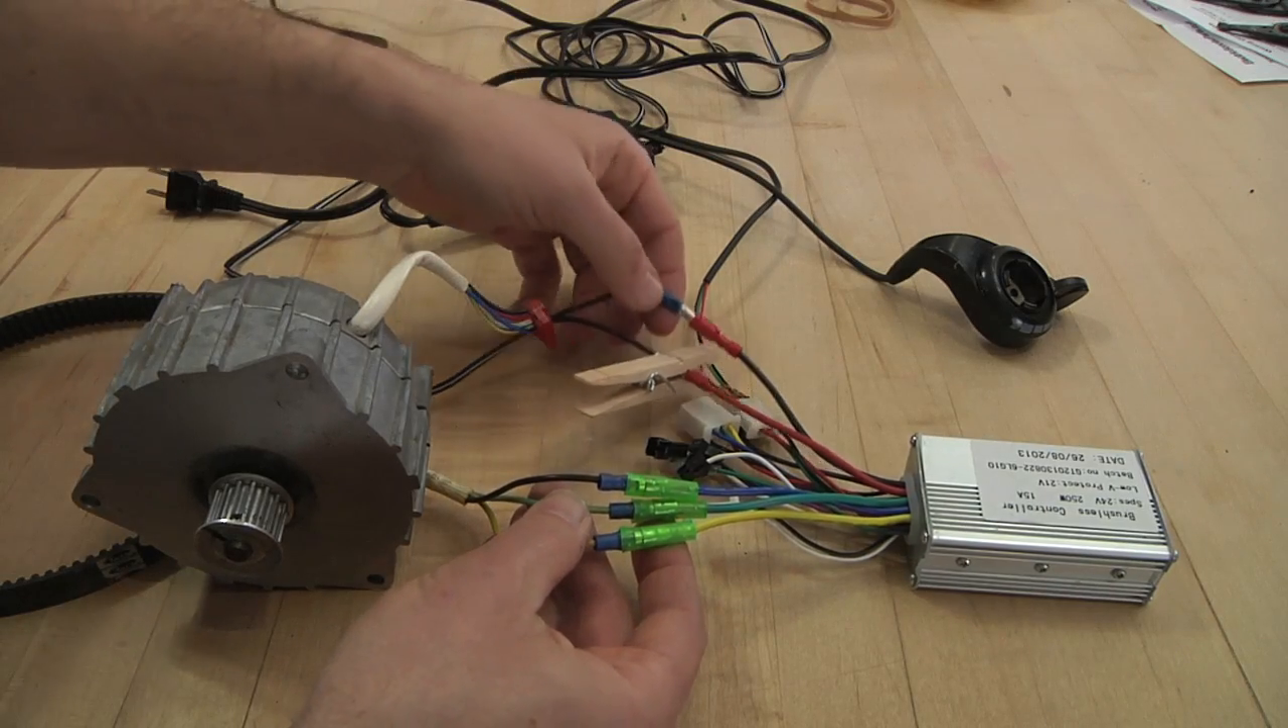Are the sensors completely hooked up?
No.